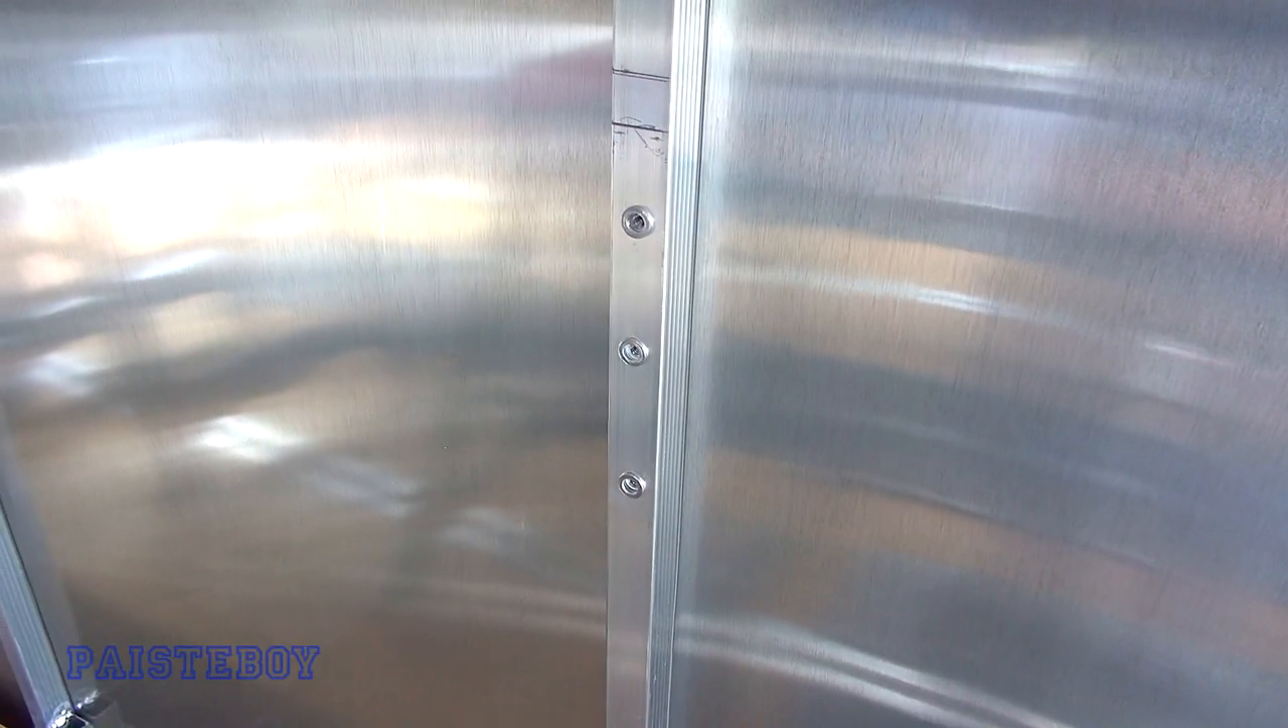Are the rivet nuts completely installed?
Yes.